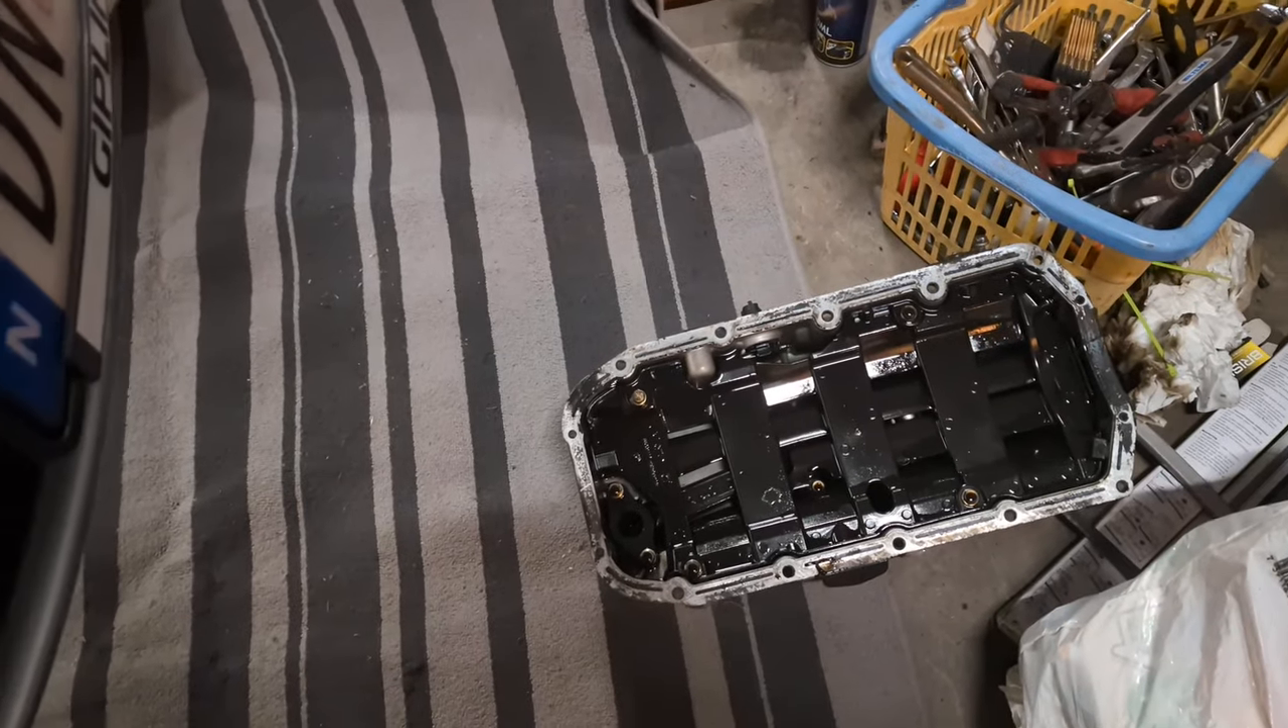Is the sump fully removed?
Yes.